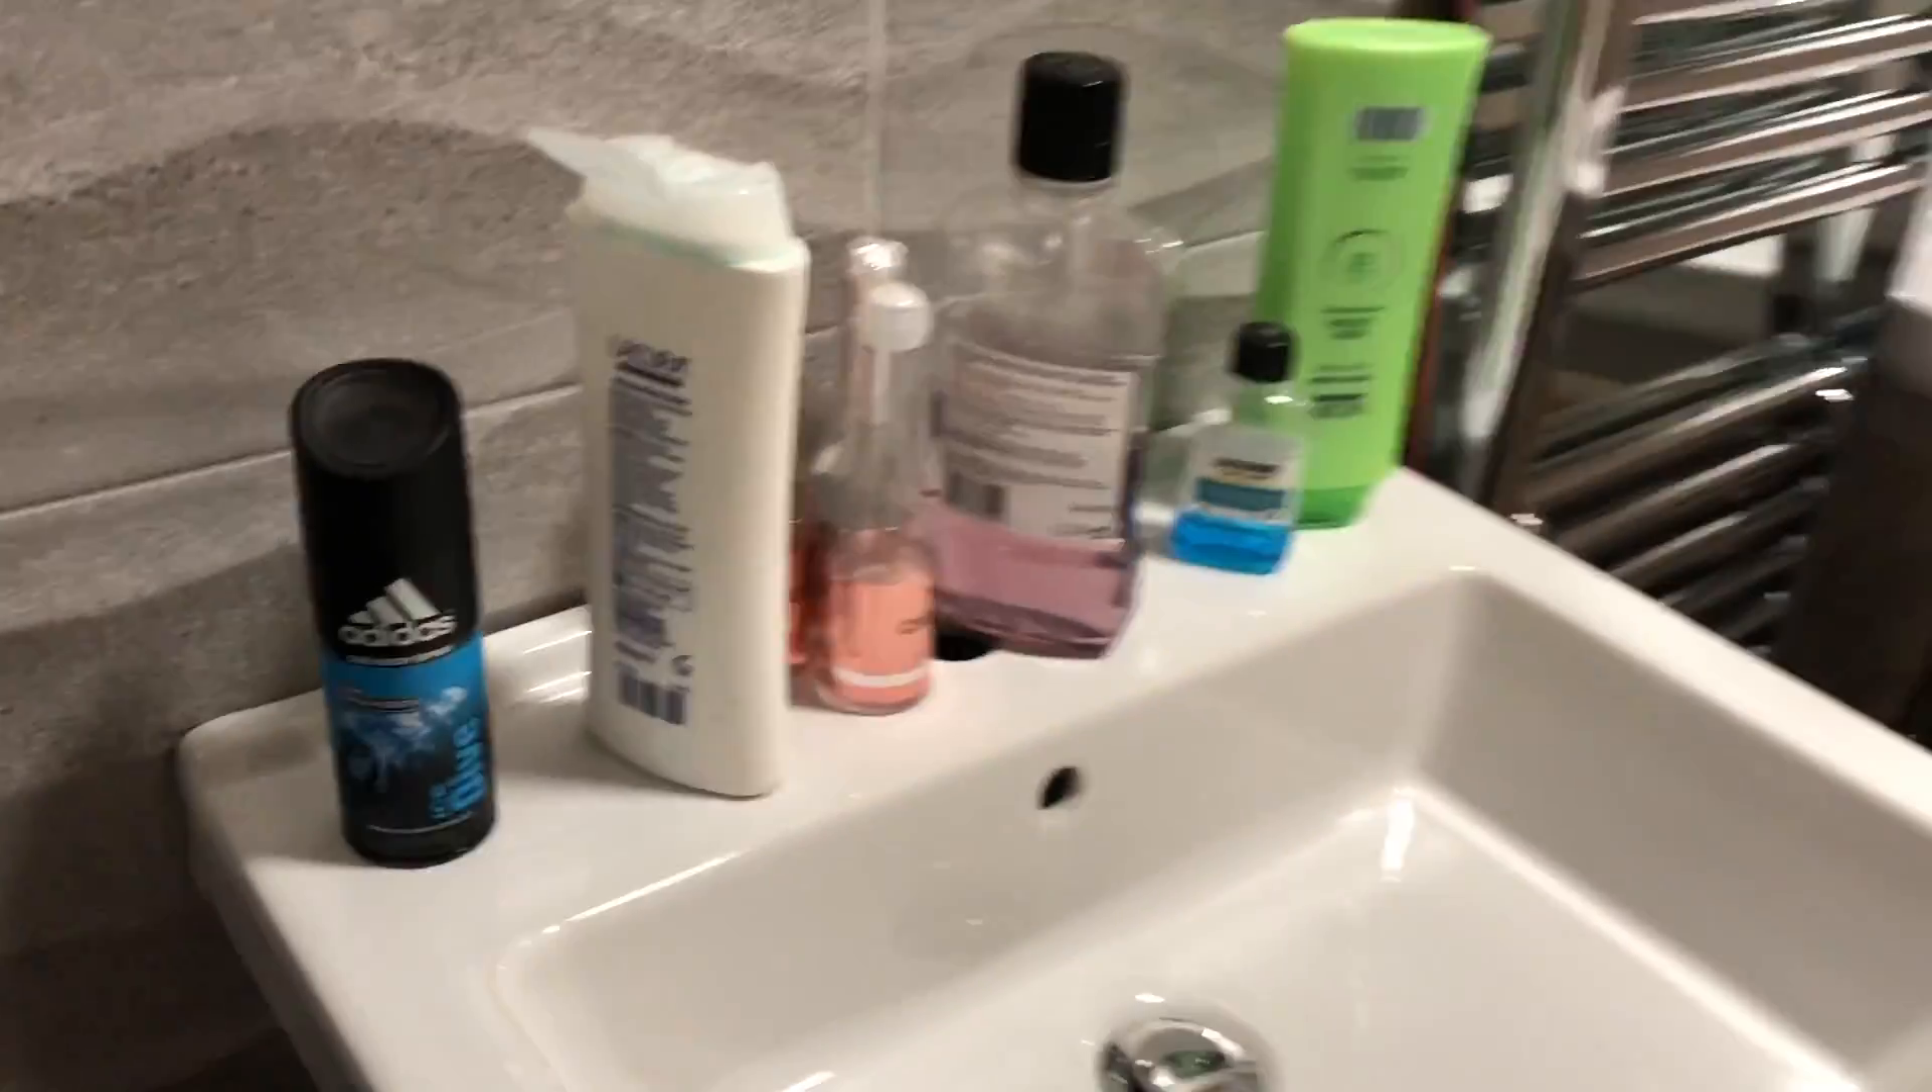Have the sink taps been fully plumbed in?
No.